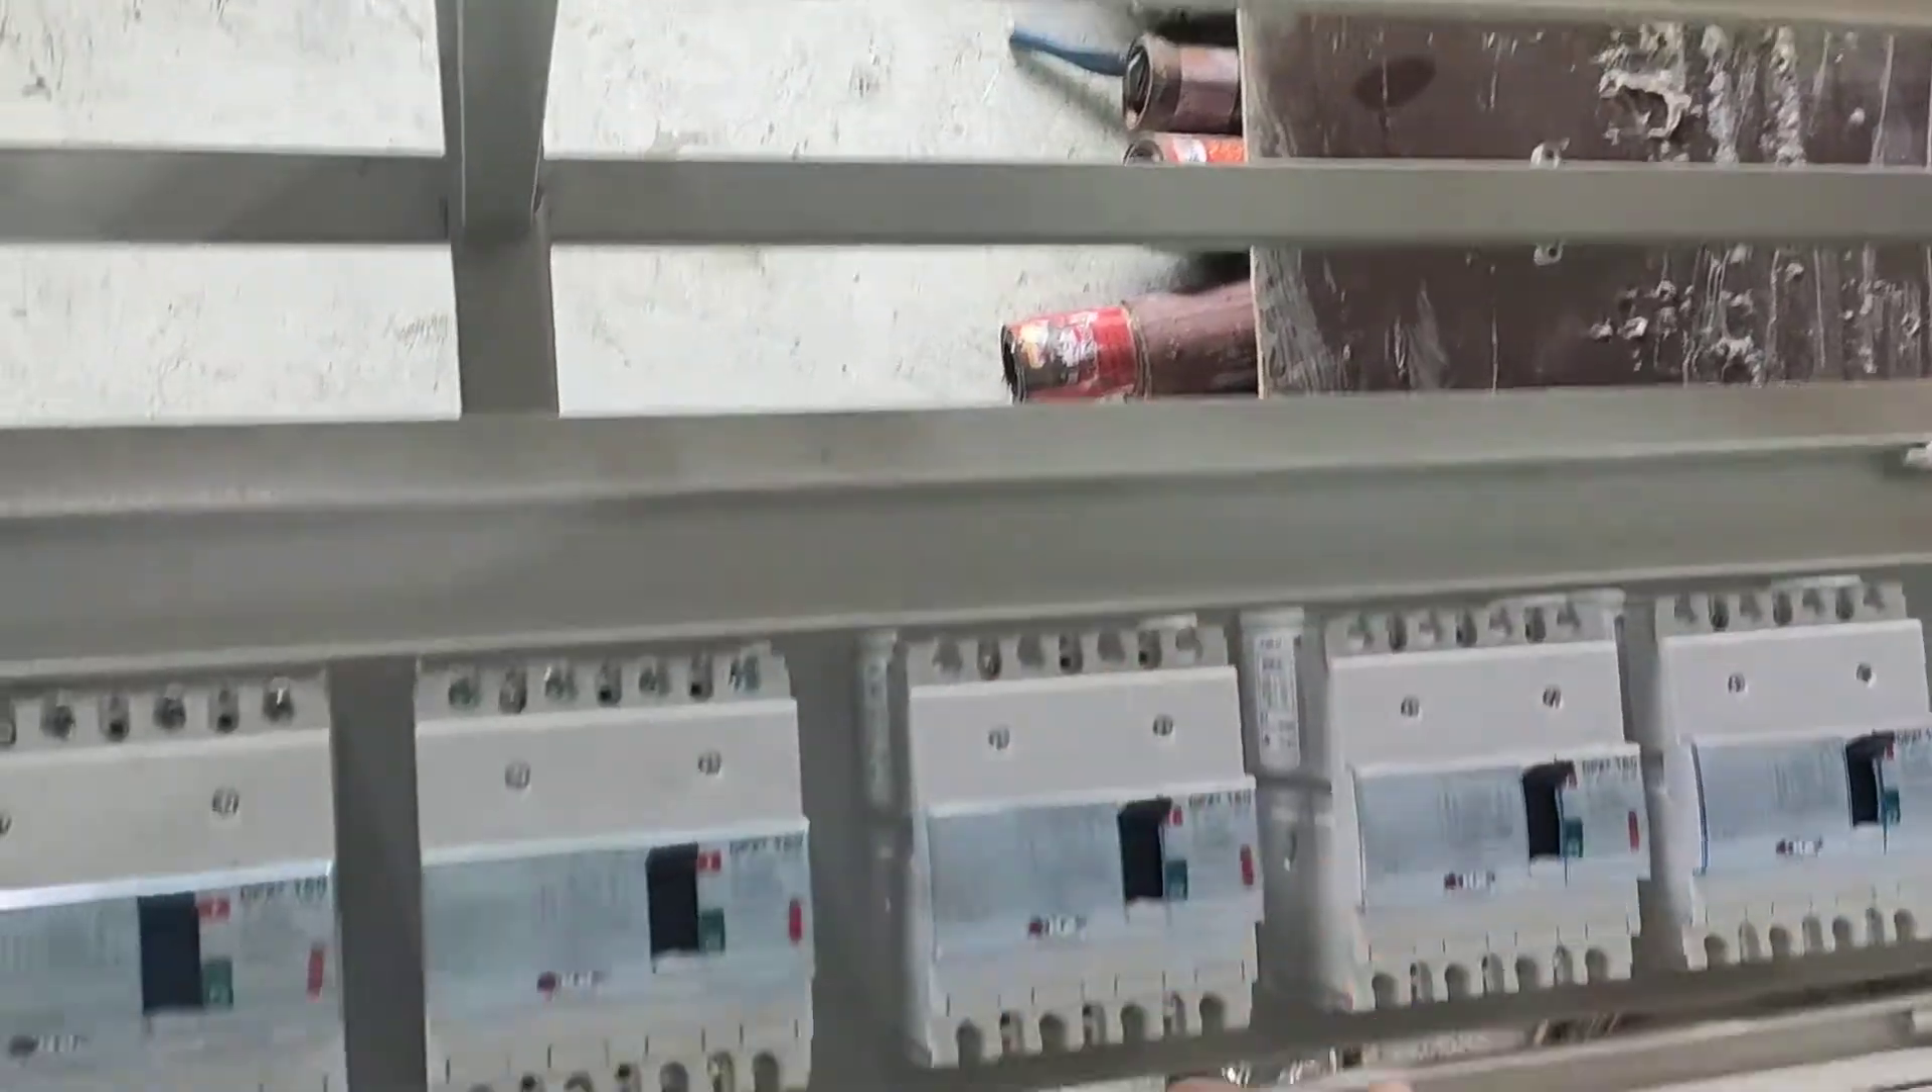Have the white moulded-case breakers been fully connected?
No.